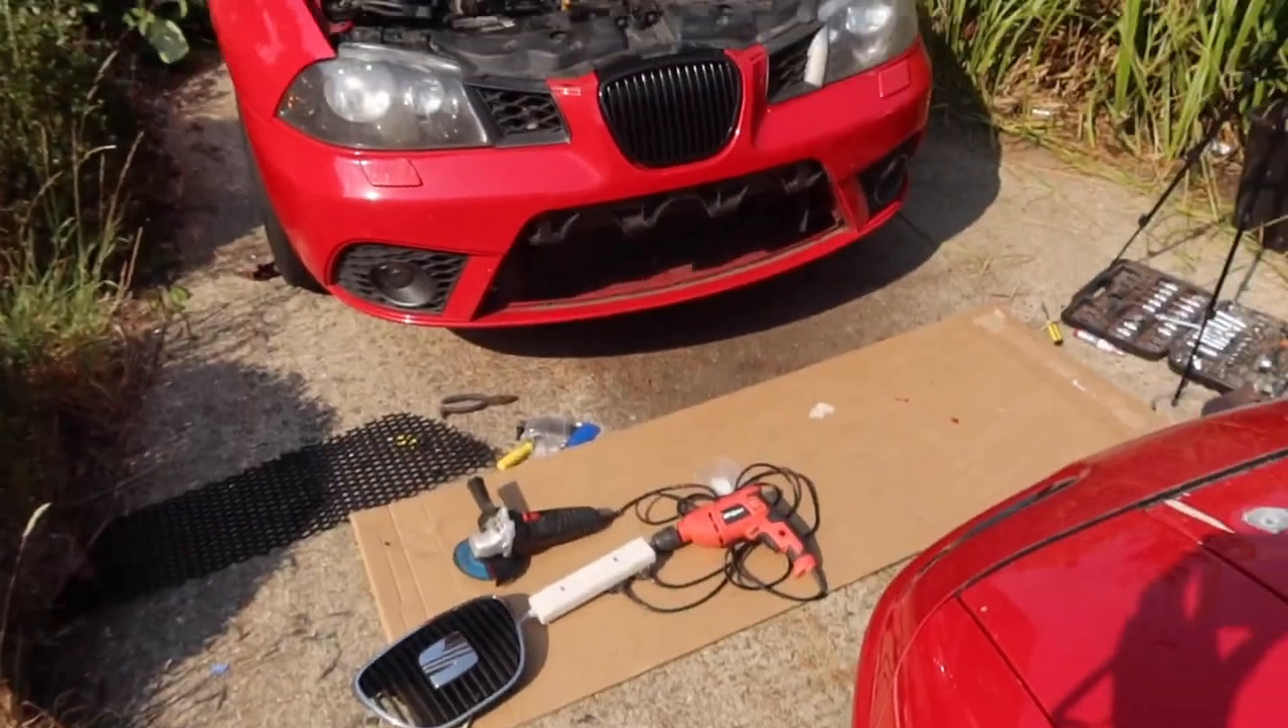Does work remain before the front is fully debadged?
No.